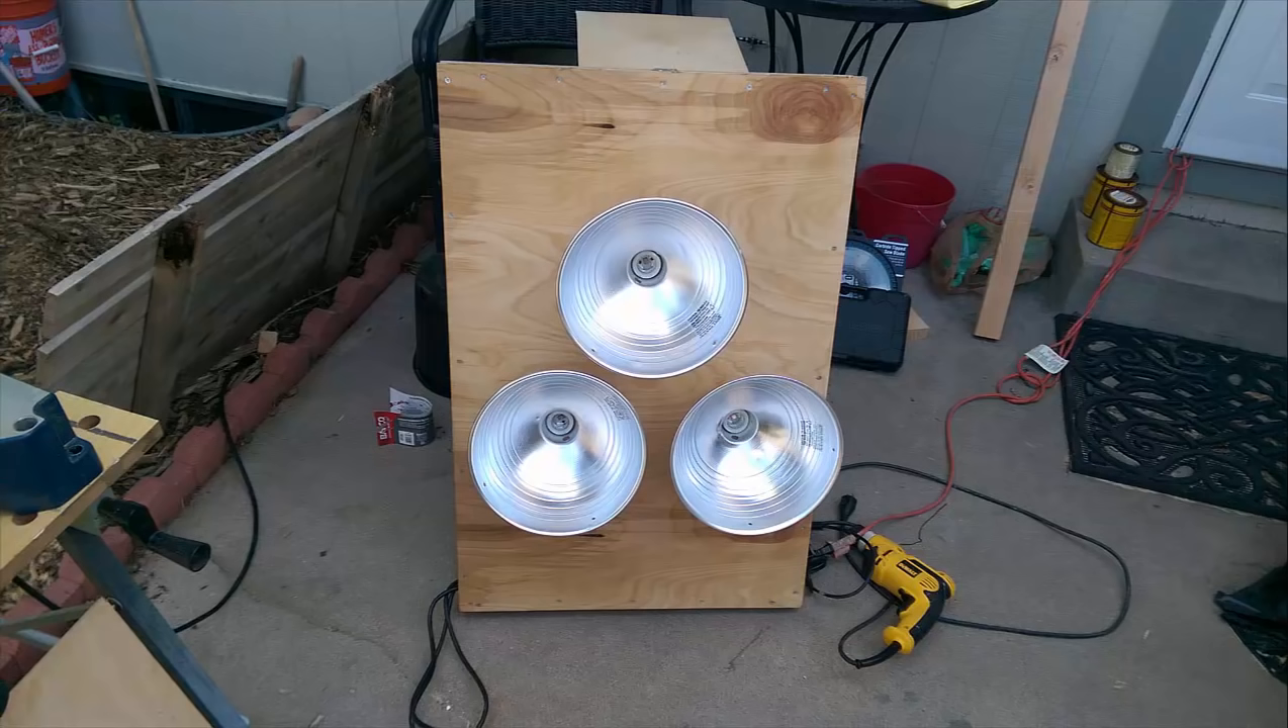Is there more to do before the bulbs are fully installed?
Yes.